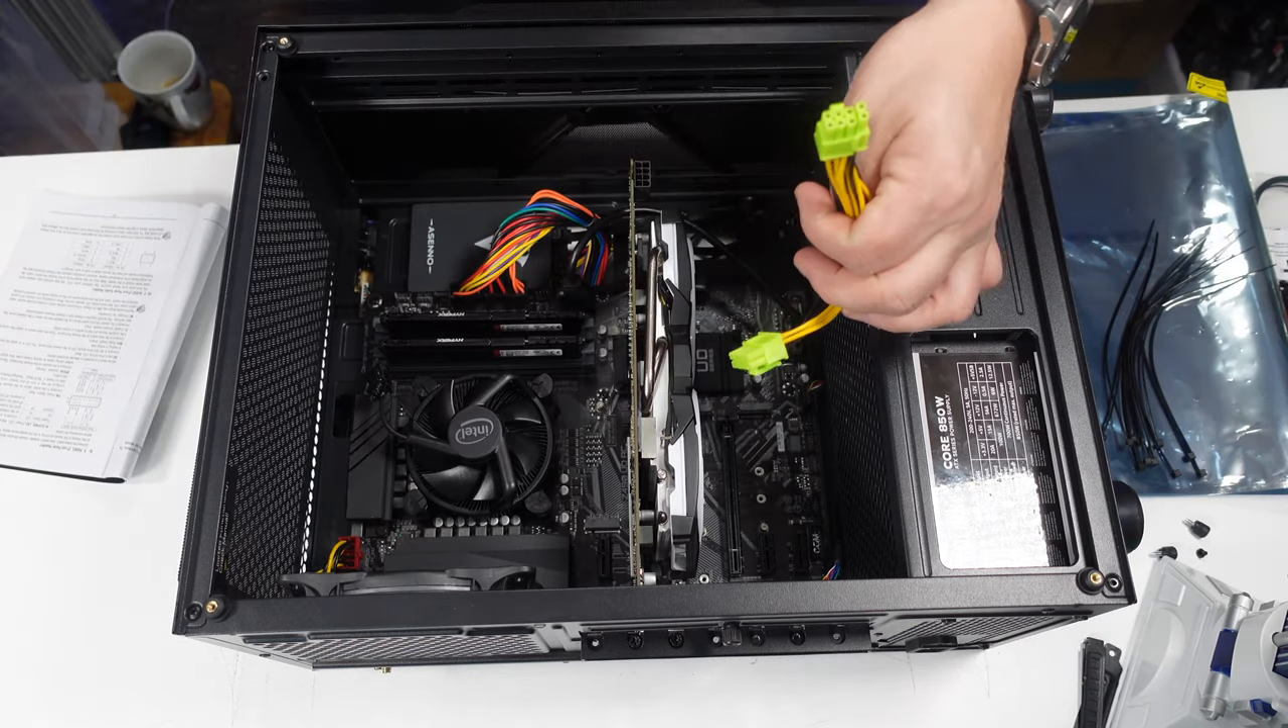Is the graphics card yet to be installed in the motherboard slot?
No.